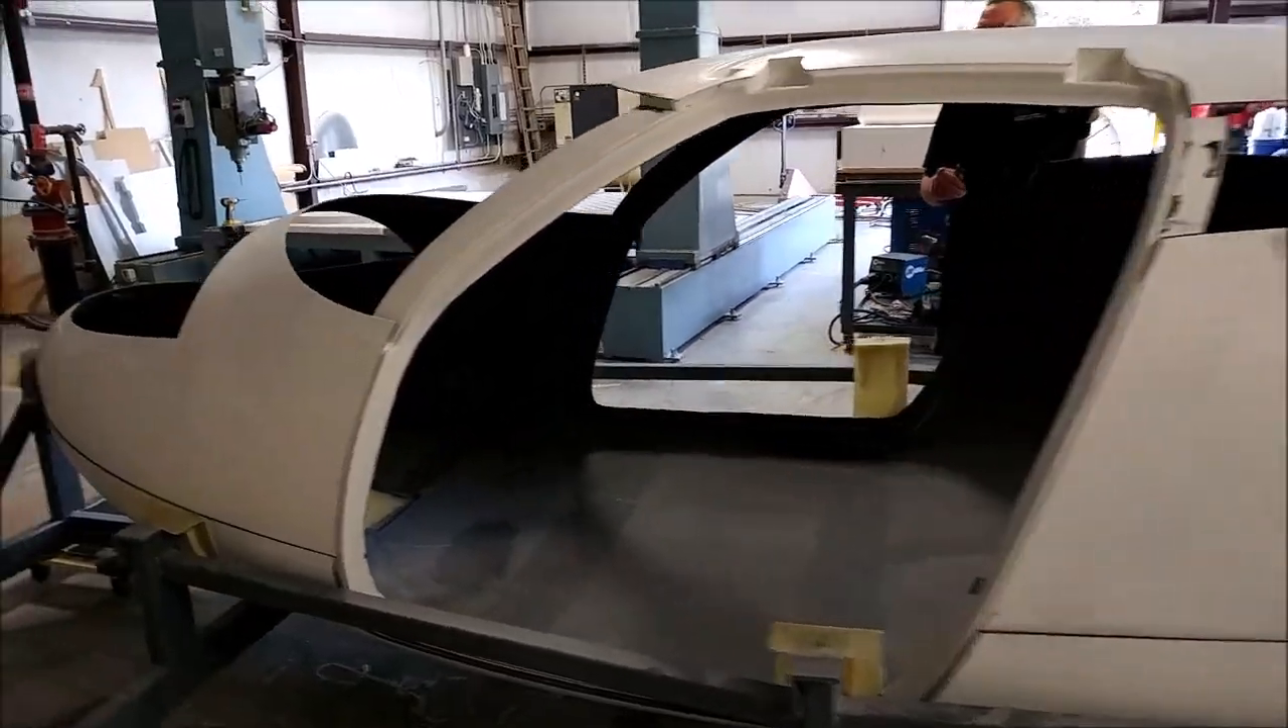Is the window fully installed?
No.